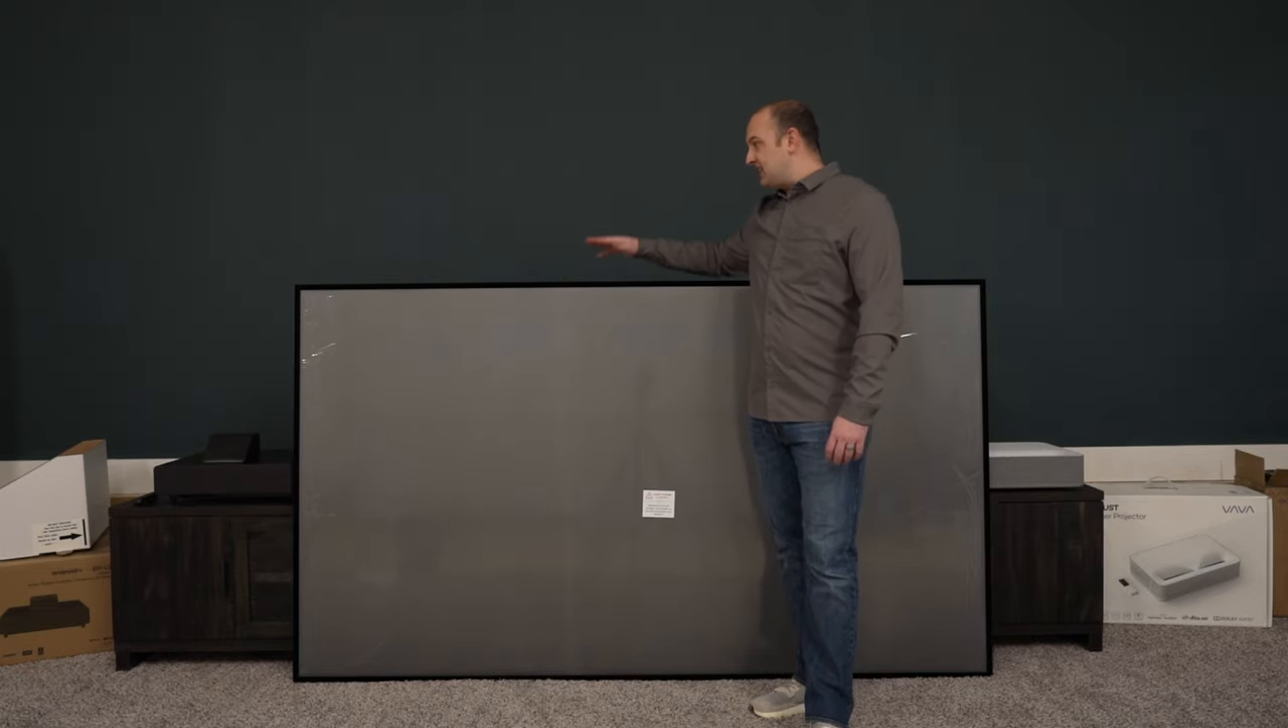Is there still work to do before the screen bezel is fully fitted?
No.